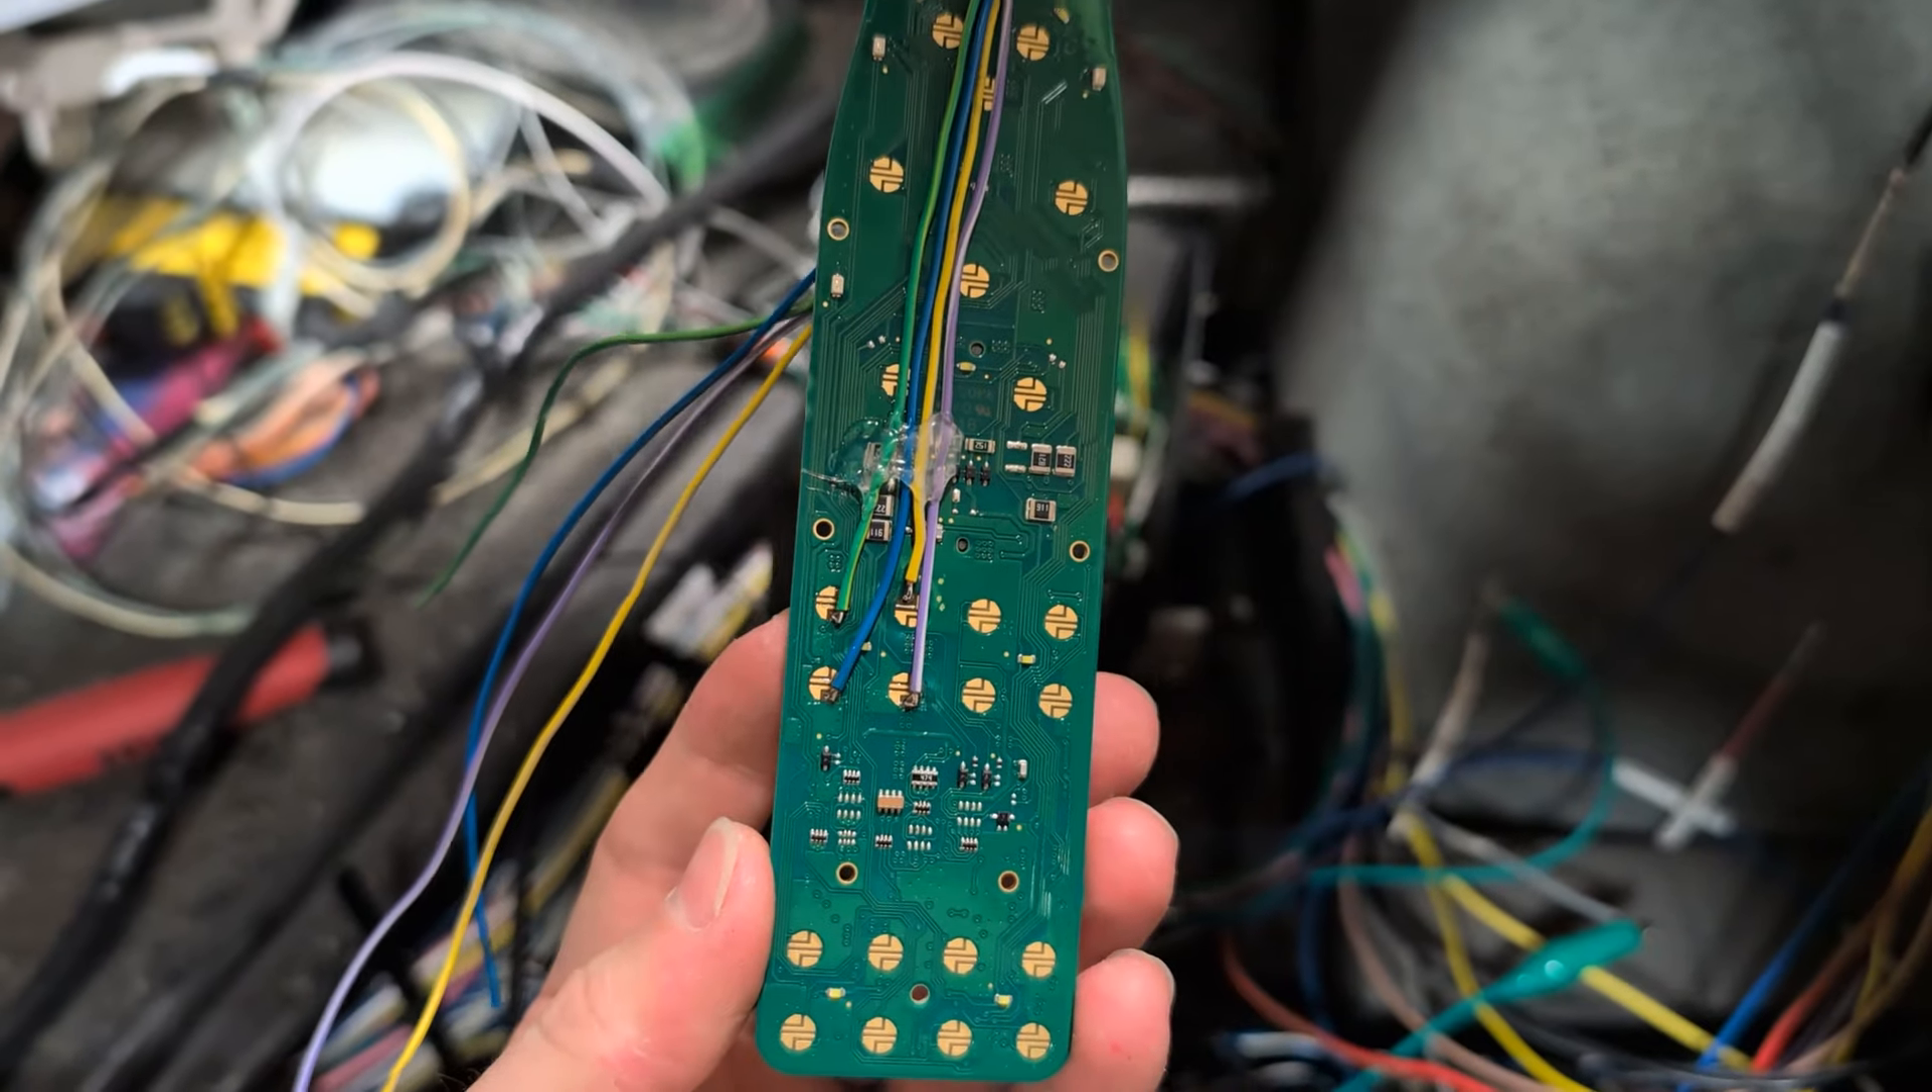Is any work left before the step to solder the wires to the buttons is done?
No.